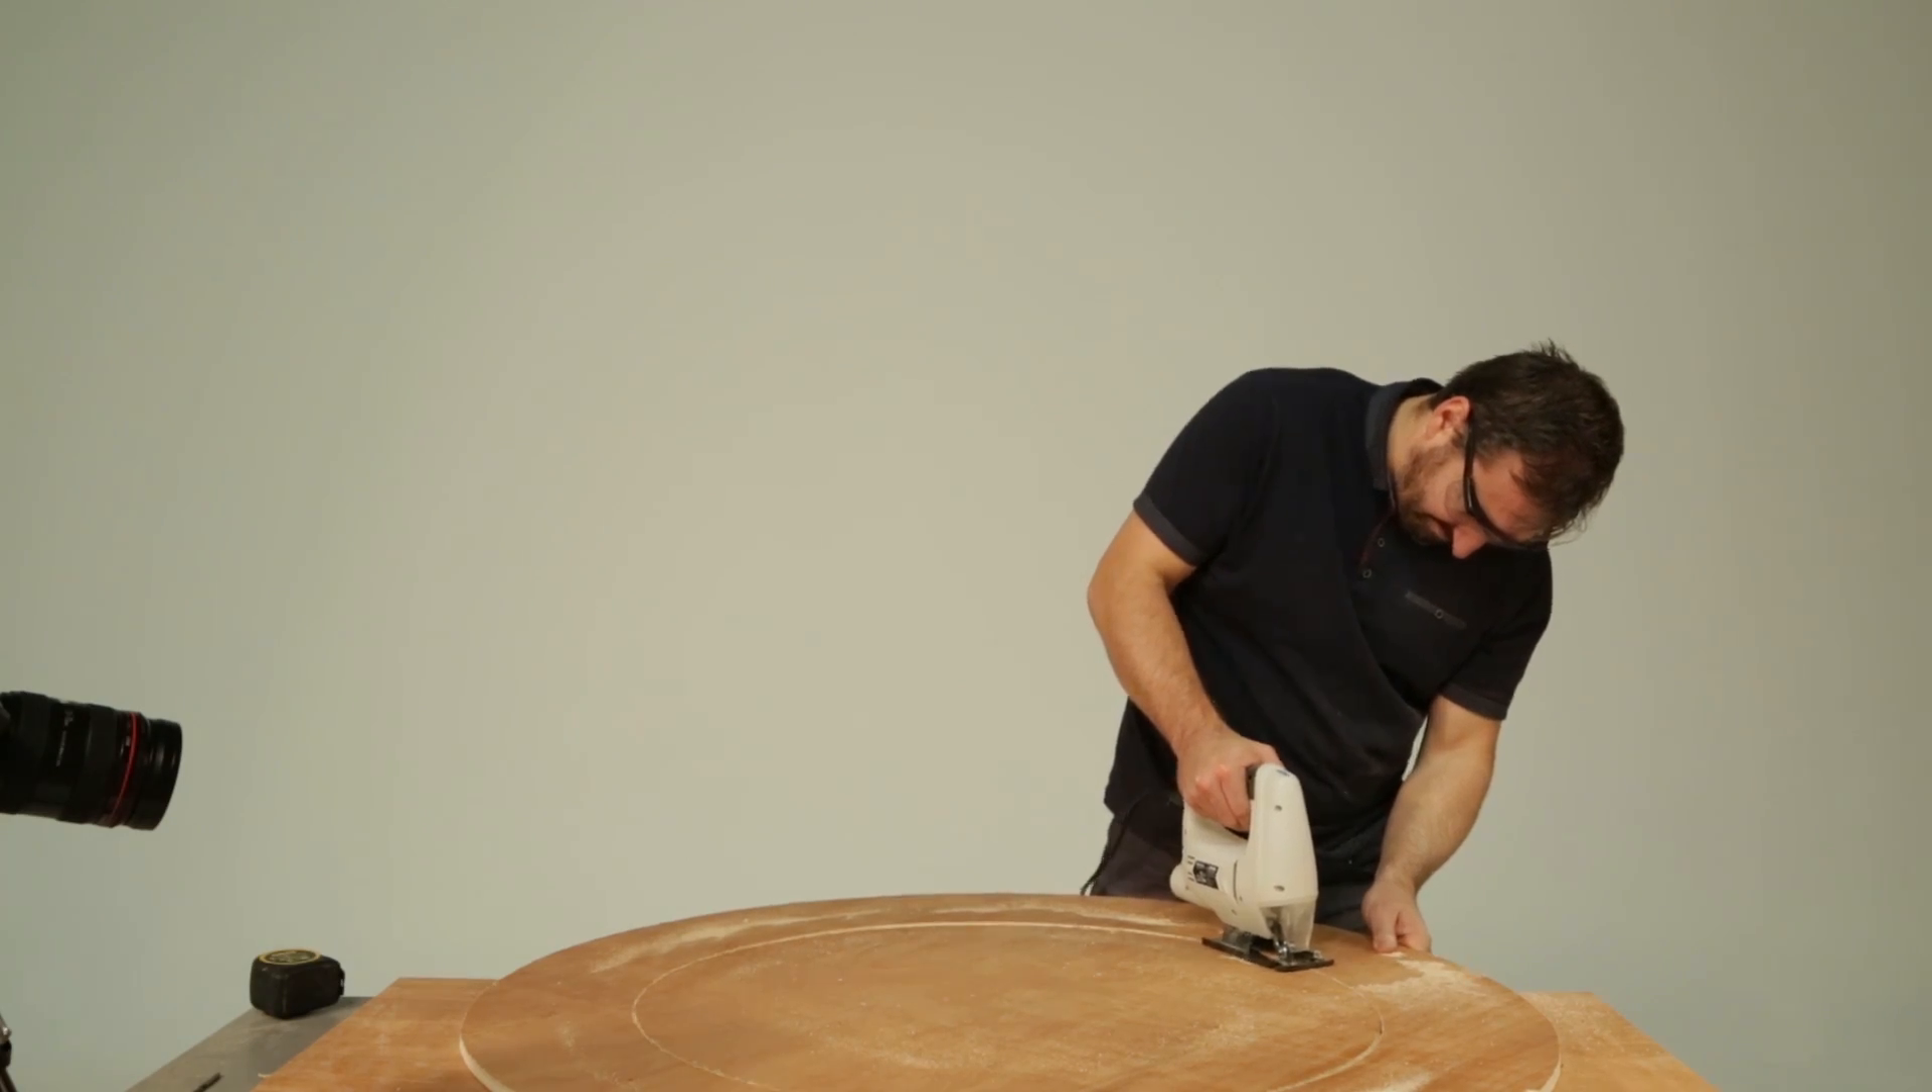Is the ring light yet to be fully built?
Yes.